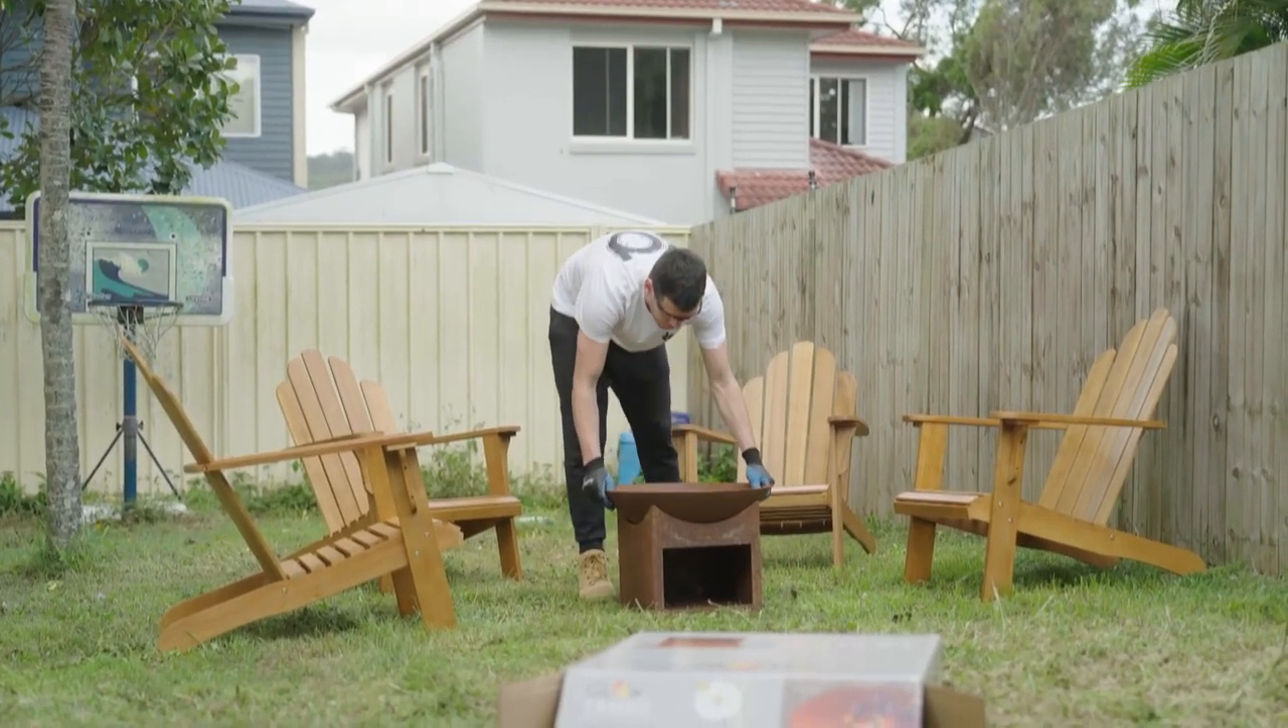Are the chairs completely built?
Yes.